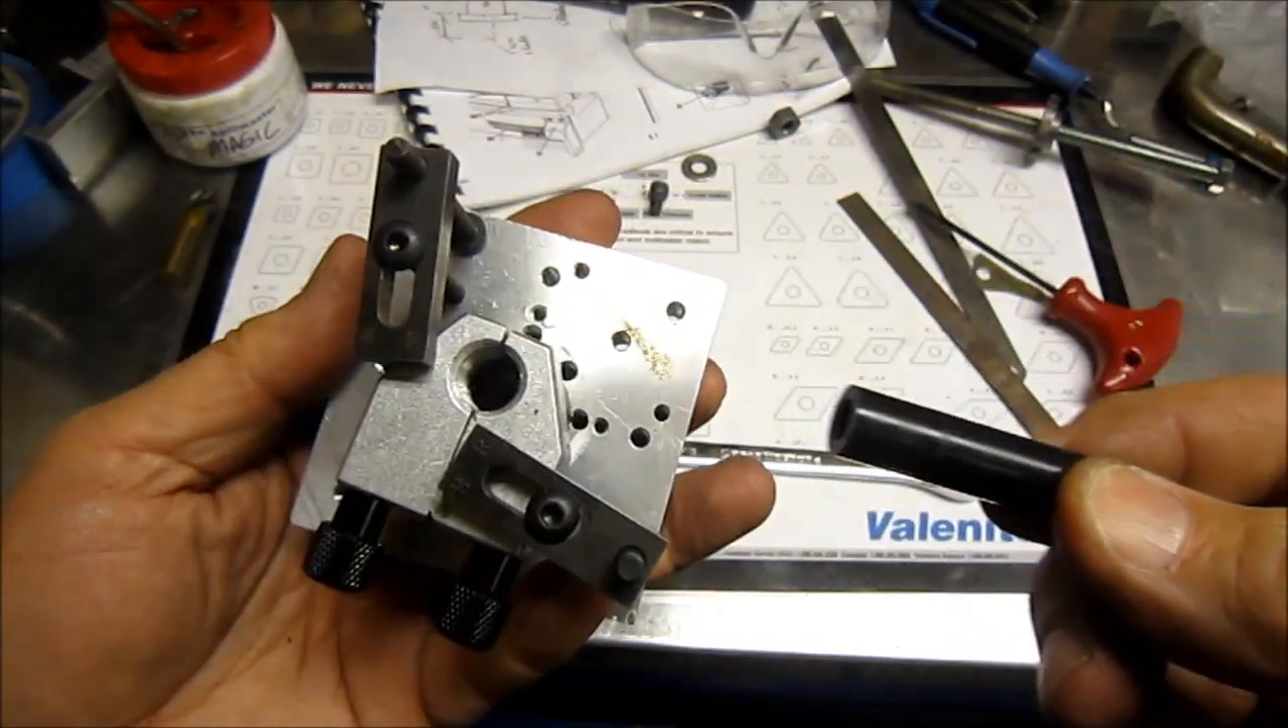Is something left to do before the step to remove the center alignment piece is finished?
No.